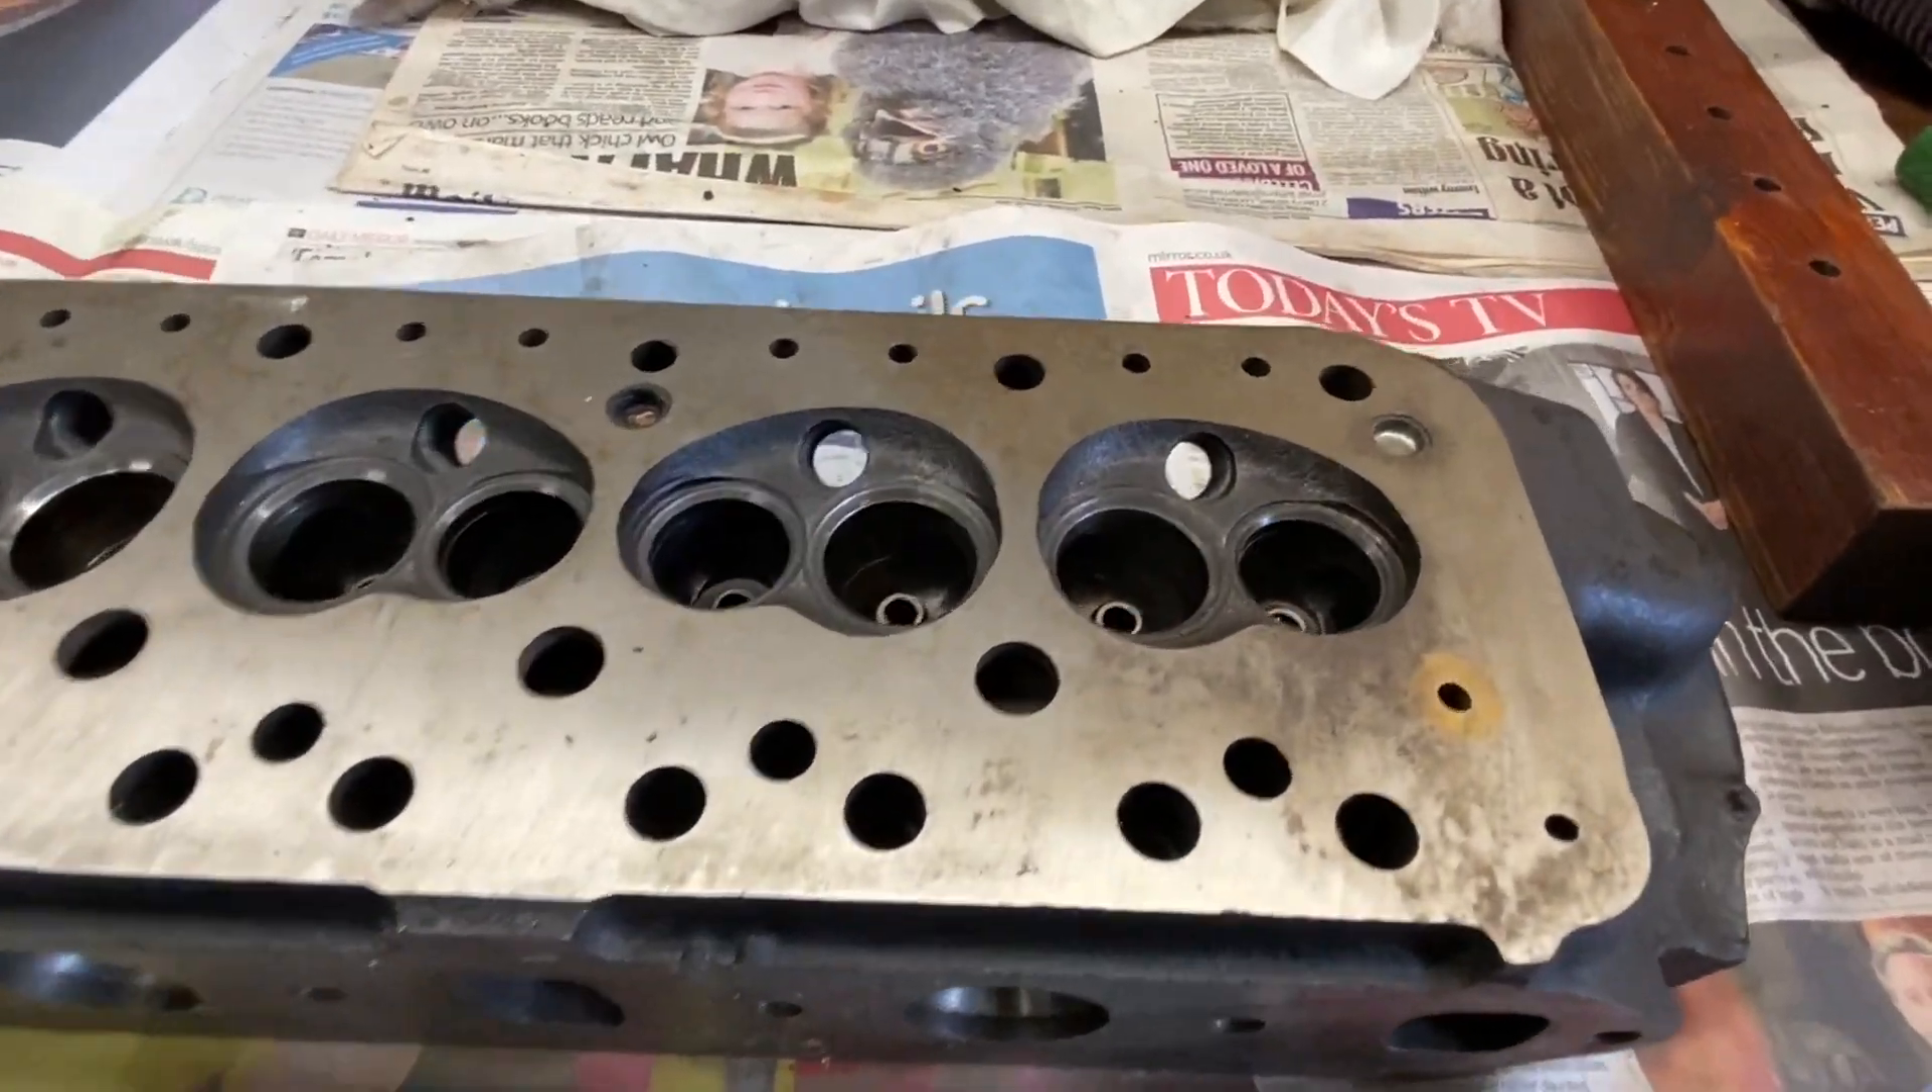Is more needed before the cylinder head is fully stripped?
No.